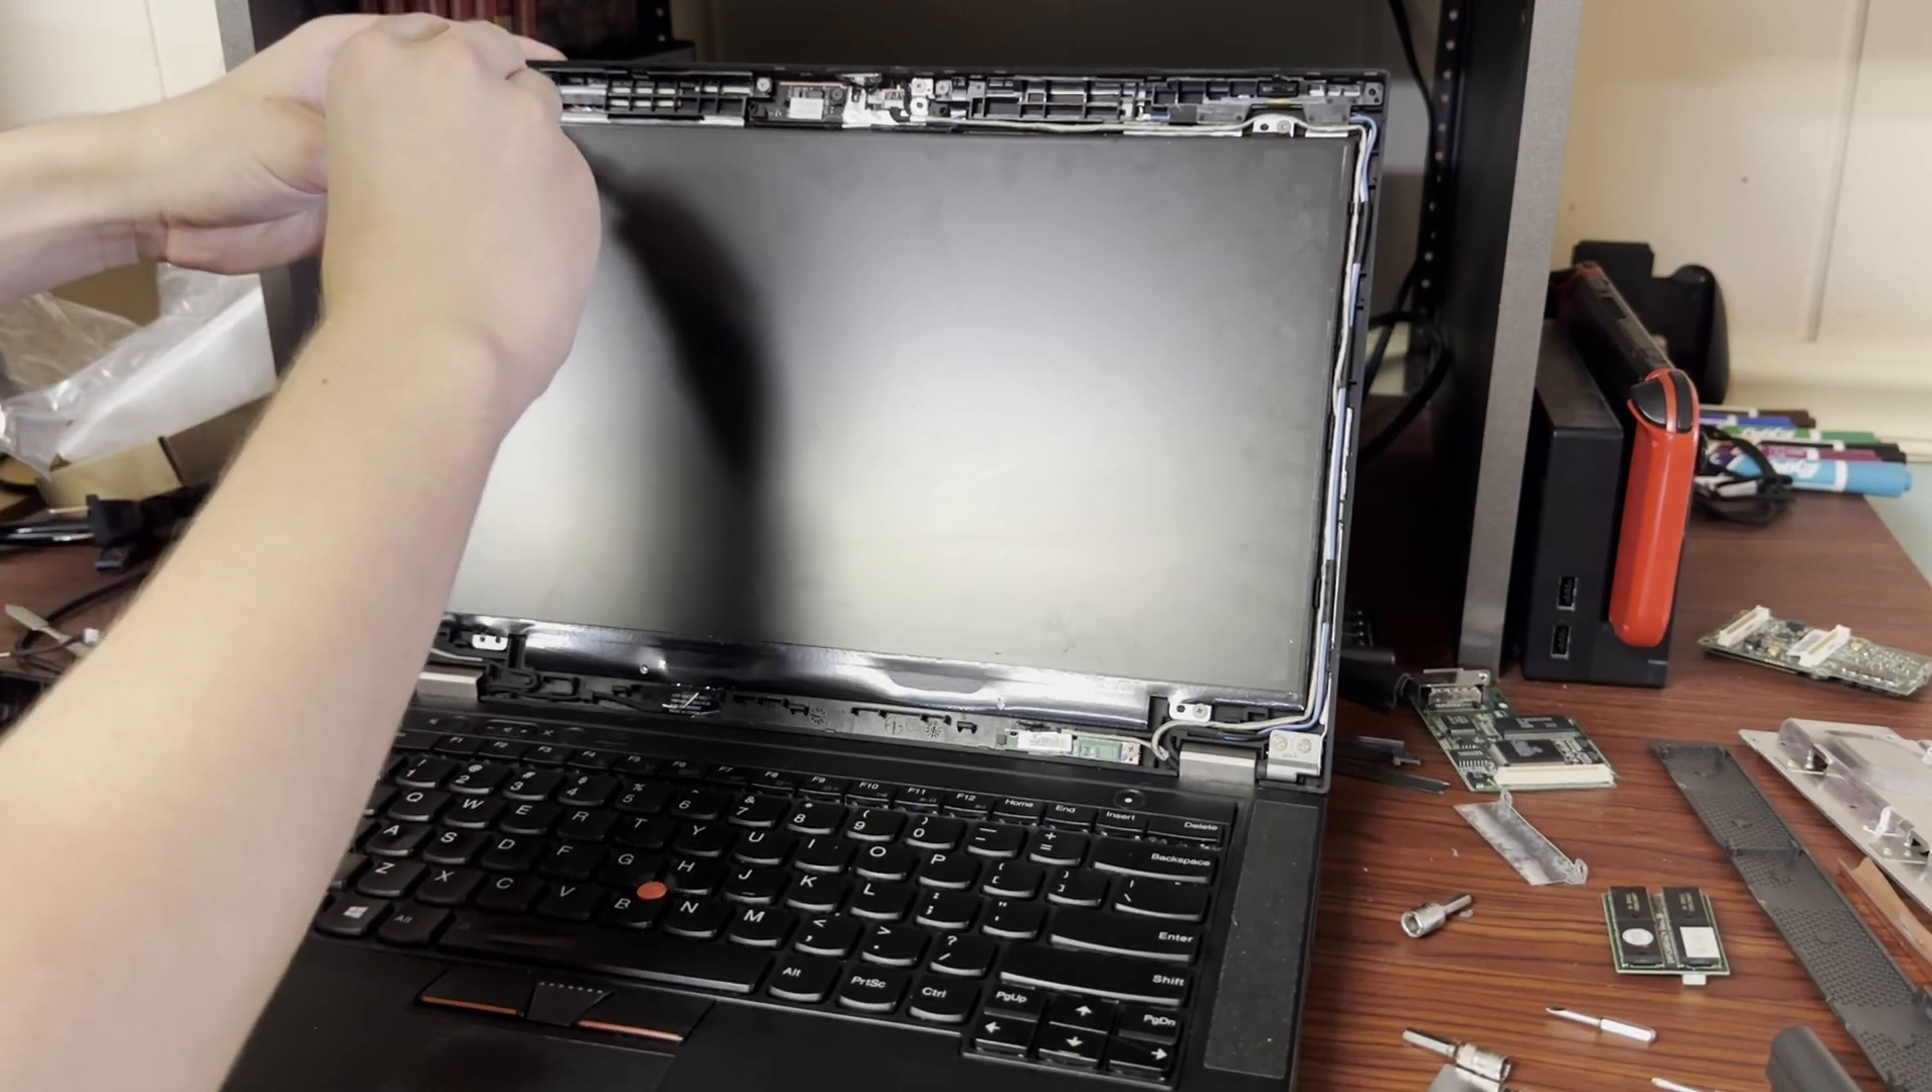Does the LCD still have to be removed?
Yes.